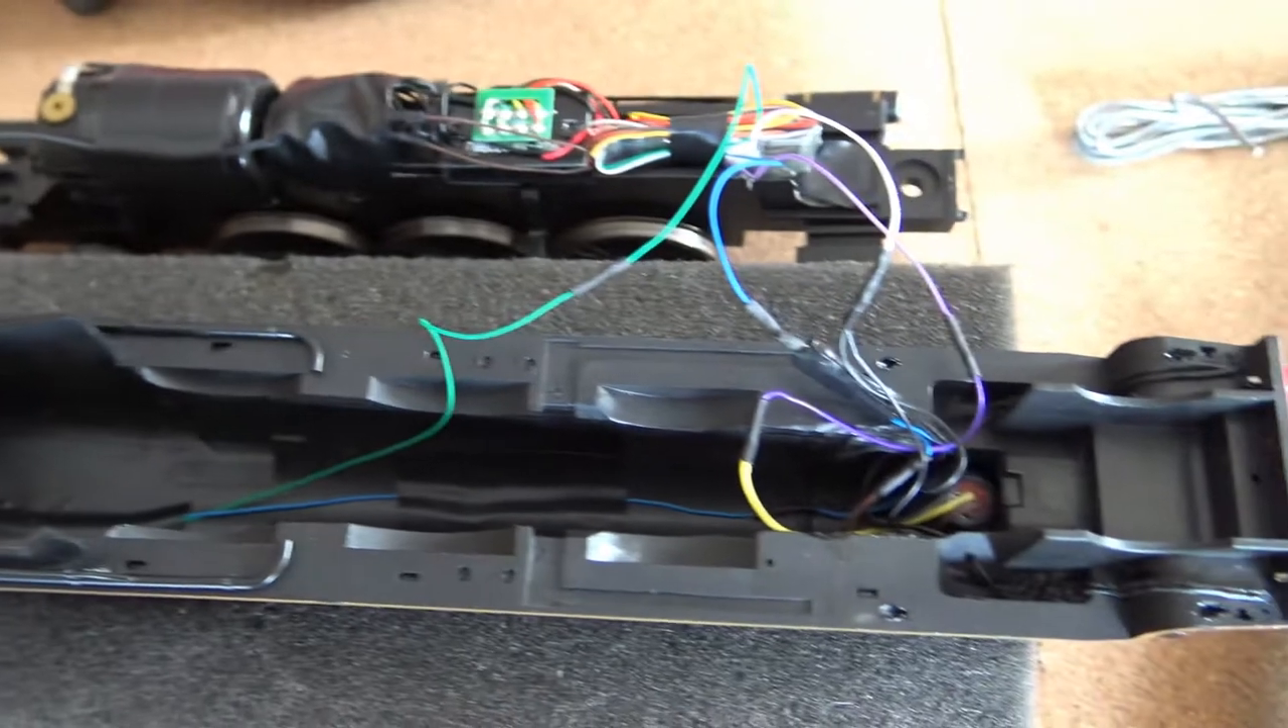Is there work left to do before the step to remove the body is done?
No.